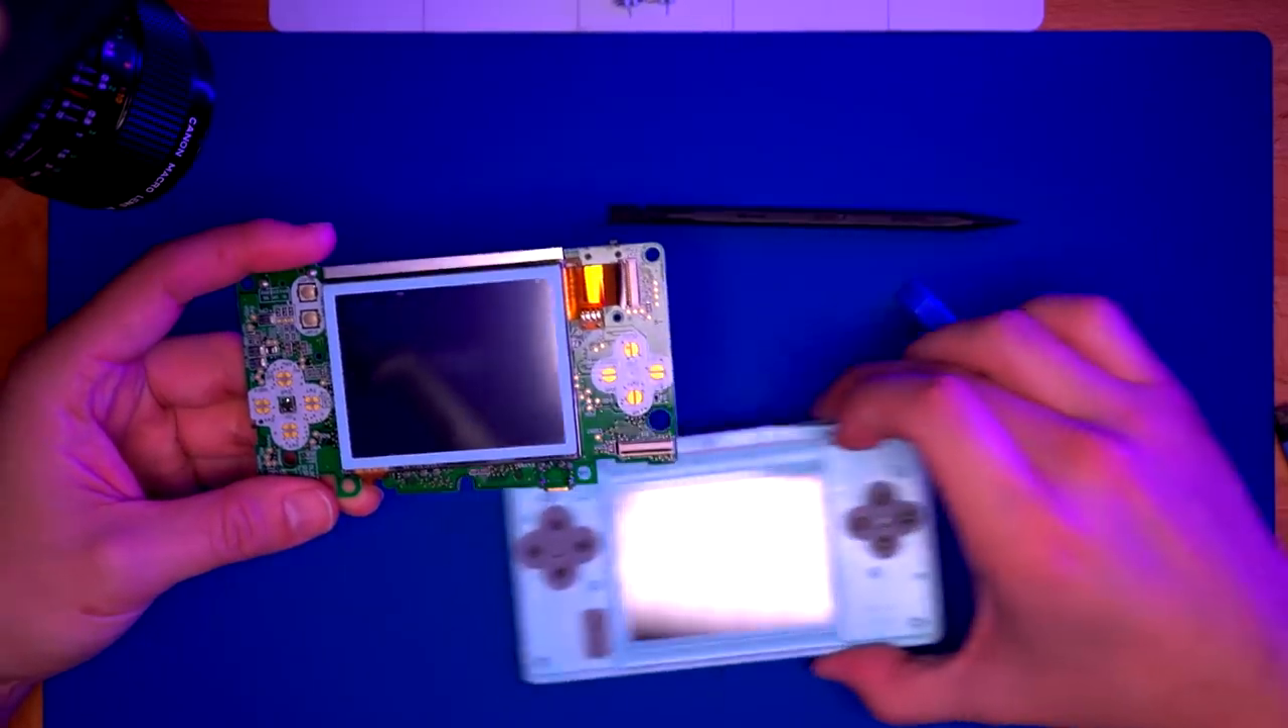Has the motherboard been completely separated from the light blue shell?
Yes.